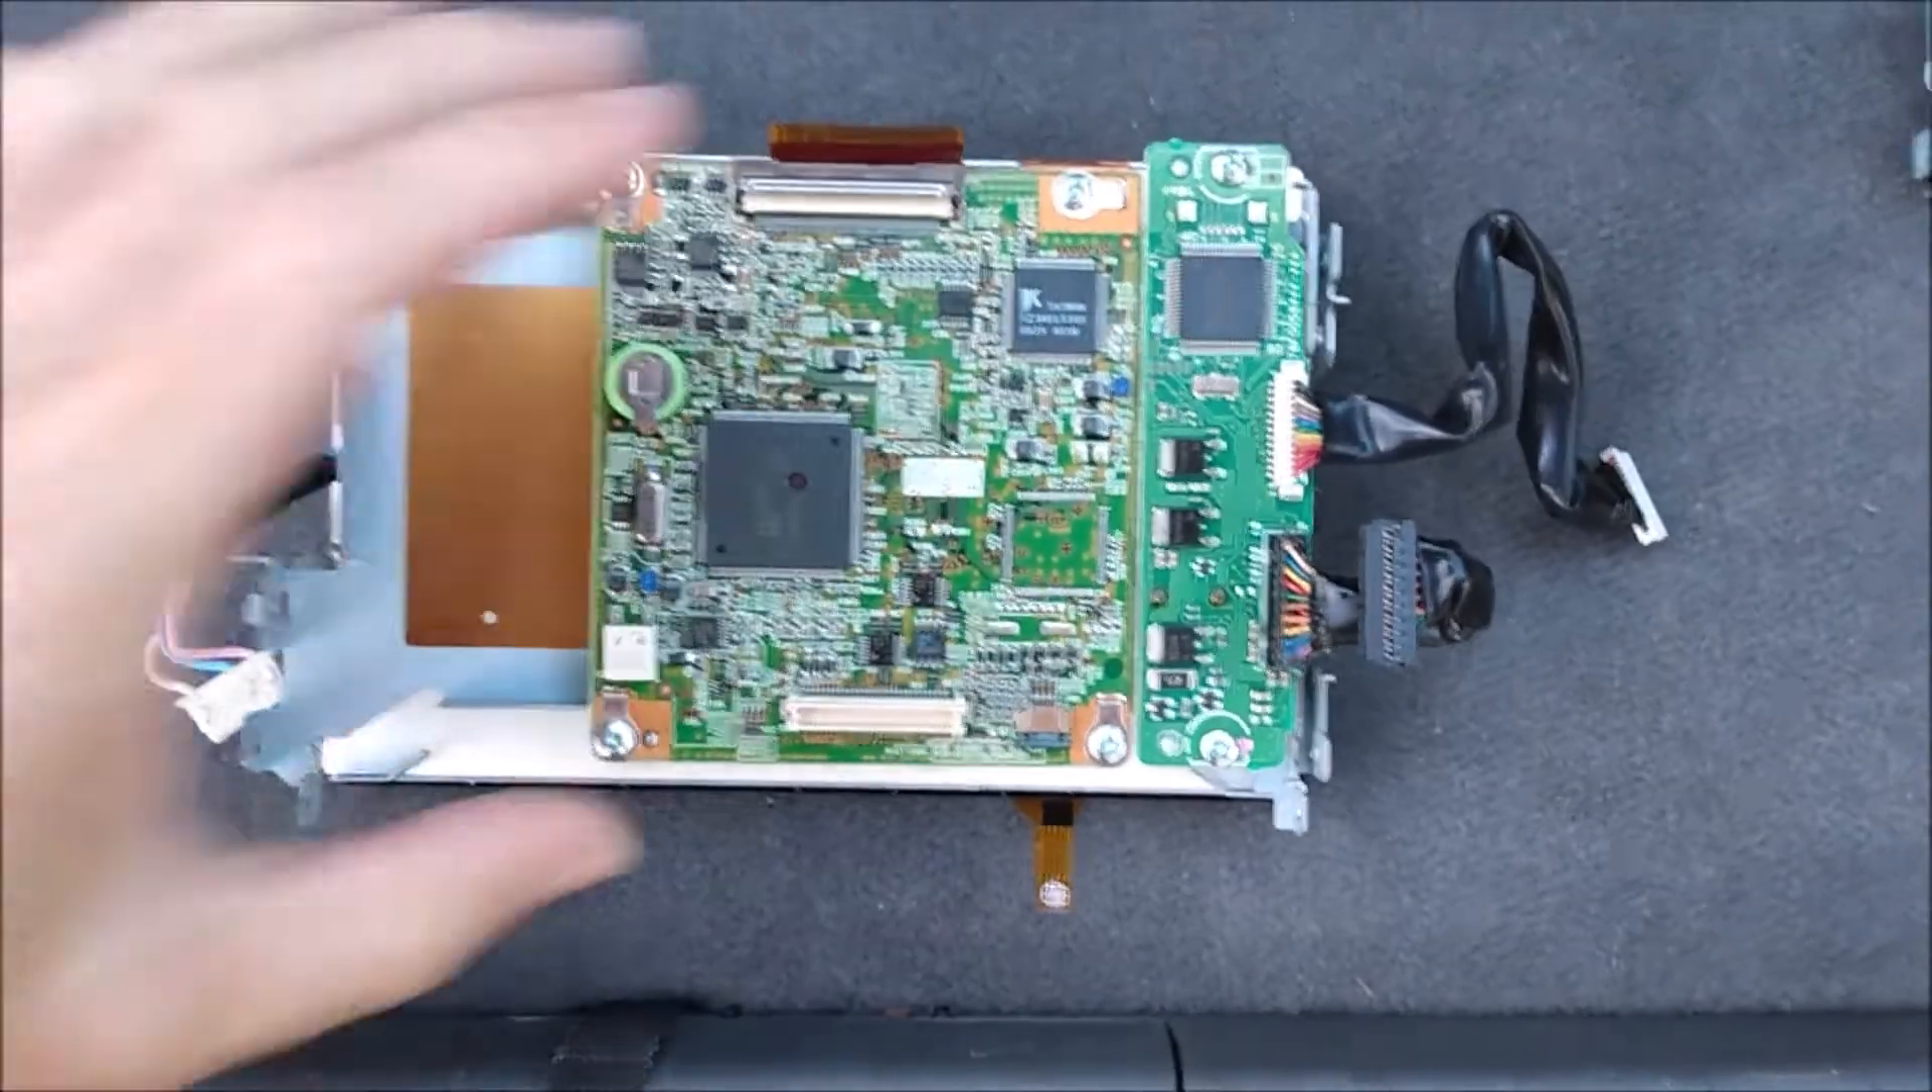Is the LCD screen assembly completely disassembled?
No.